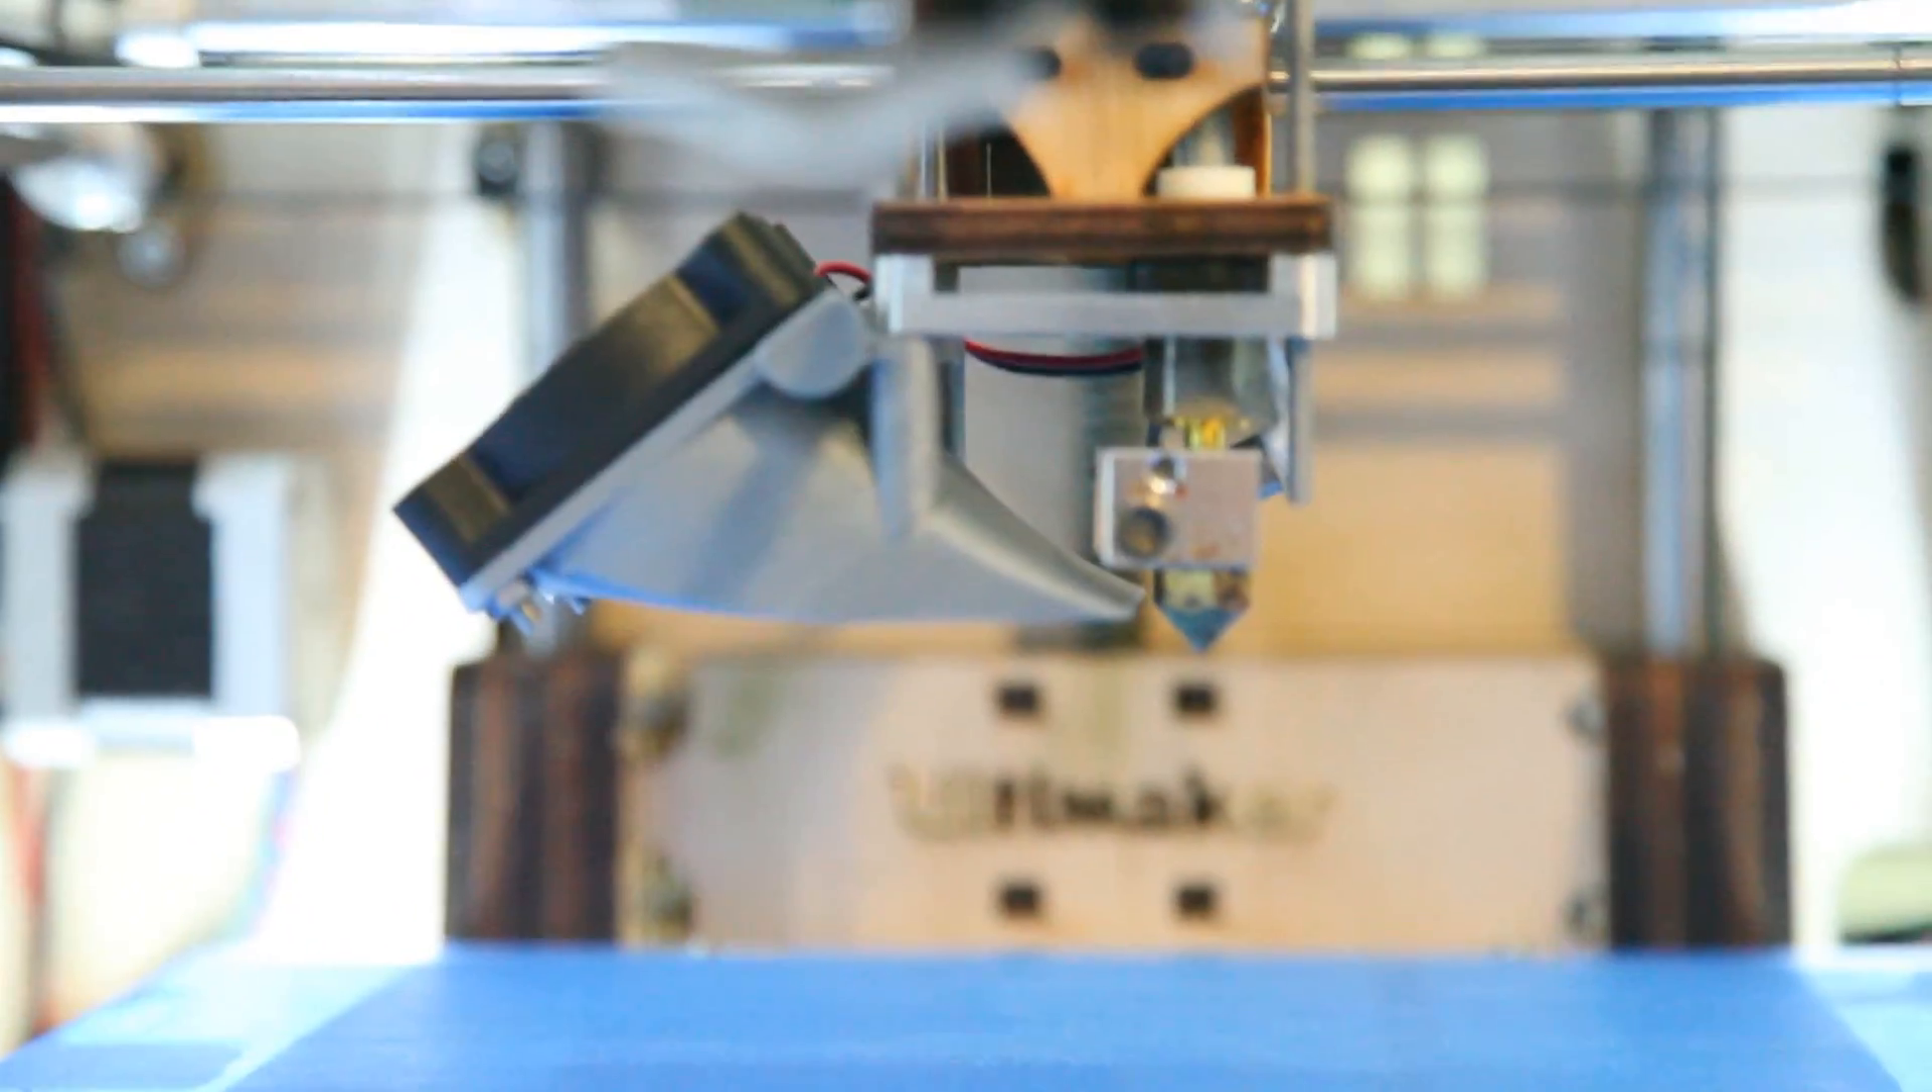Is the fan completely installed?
Yes.